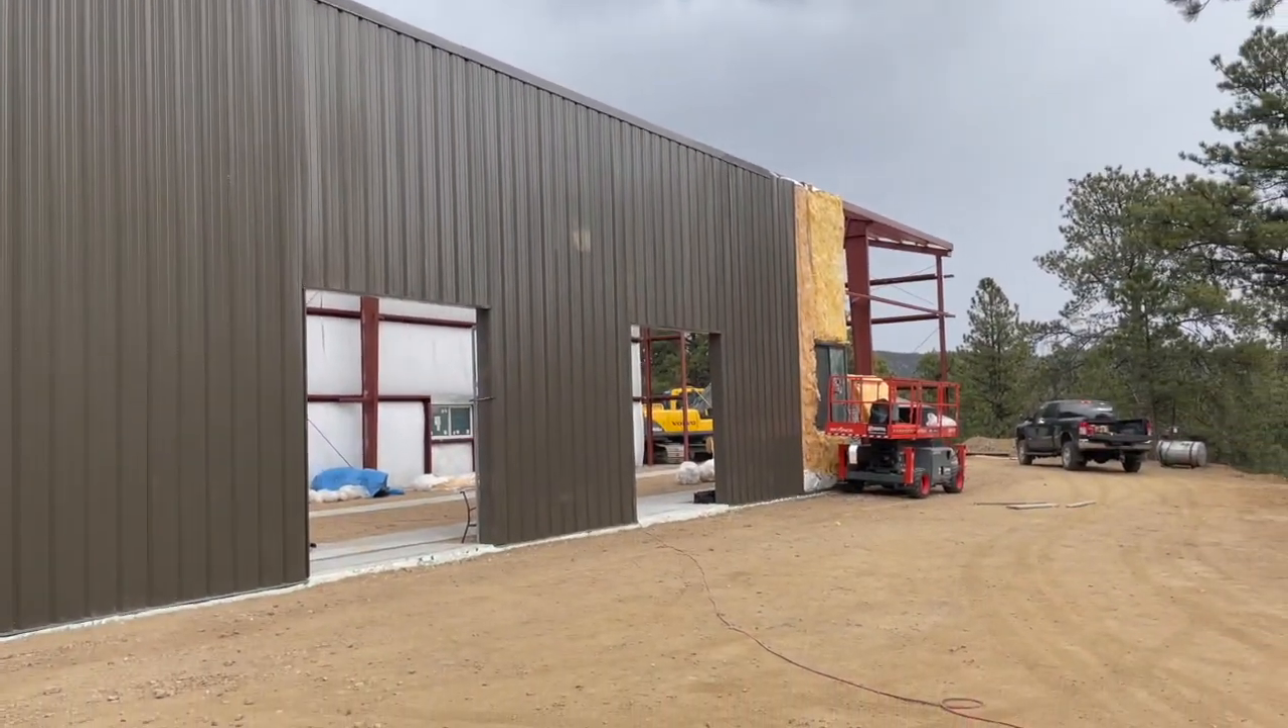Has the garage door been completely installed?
No.